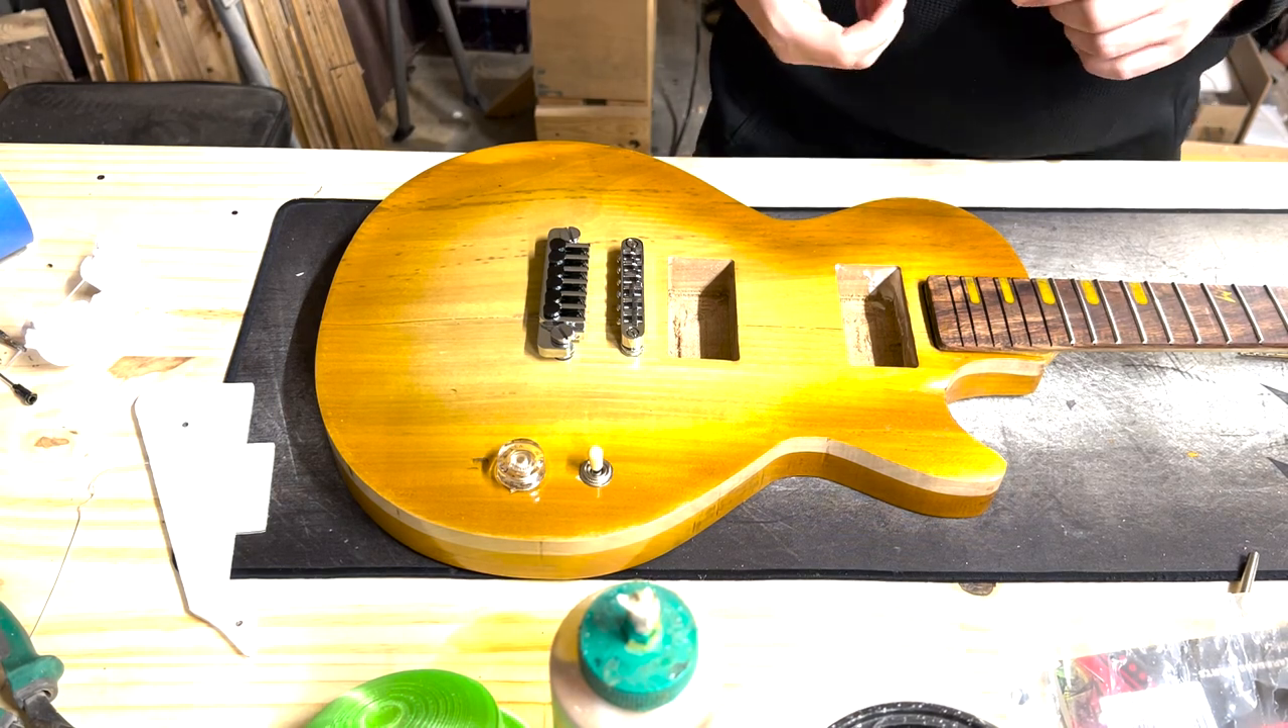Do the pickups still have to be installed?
Yes.